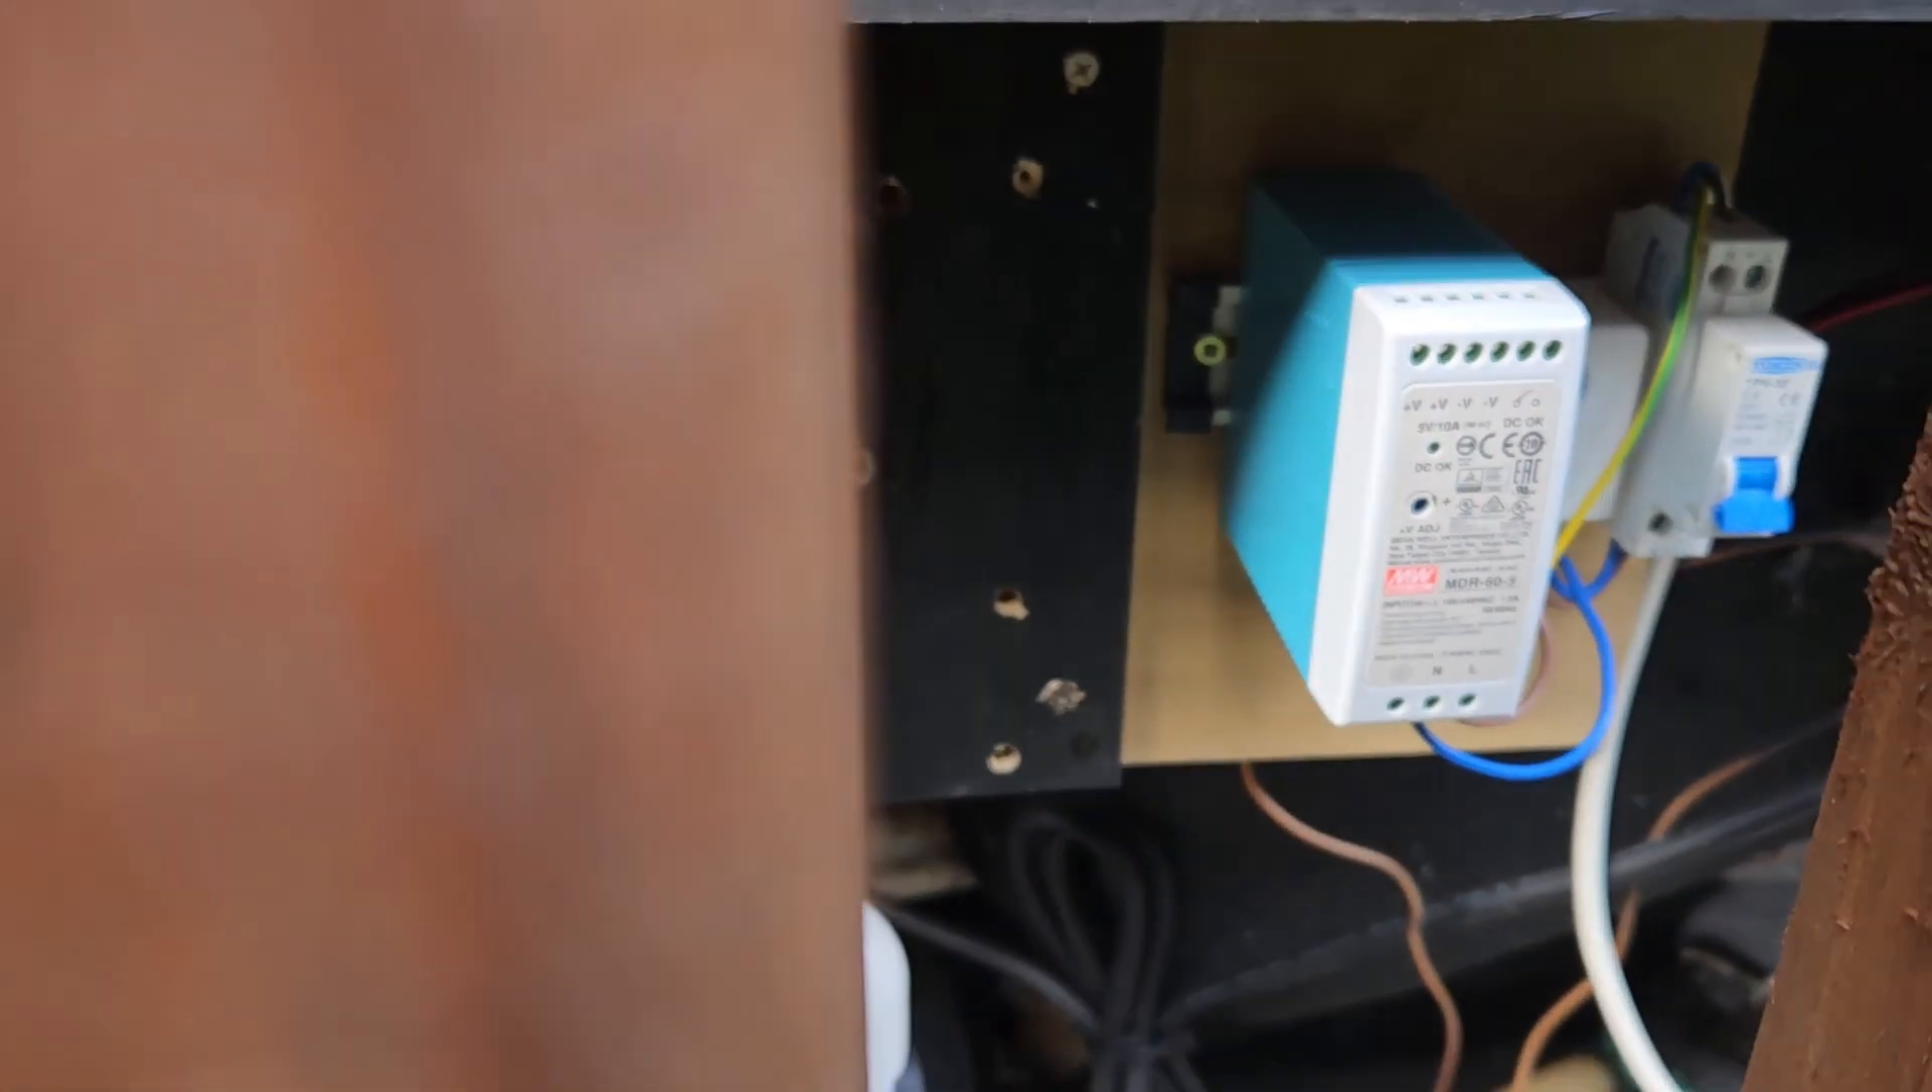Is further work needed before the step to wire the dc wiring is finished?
Yes.